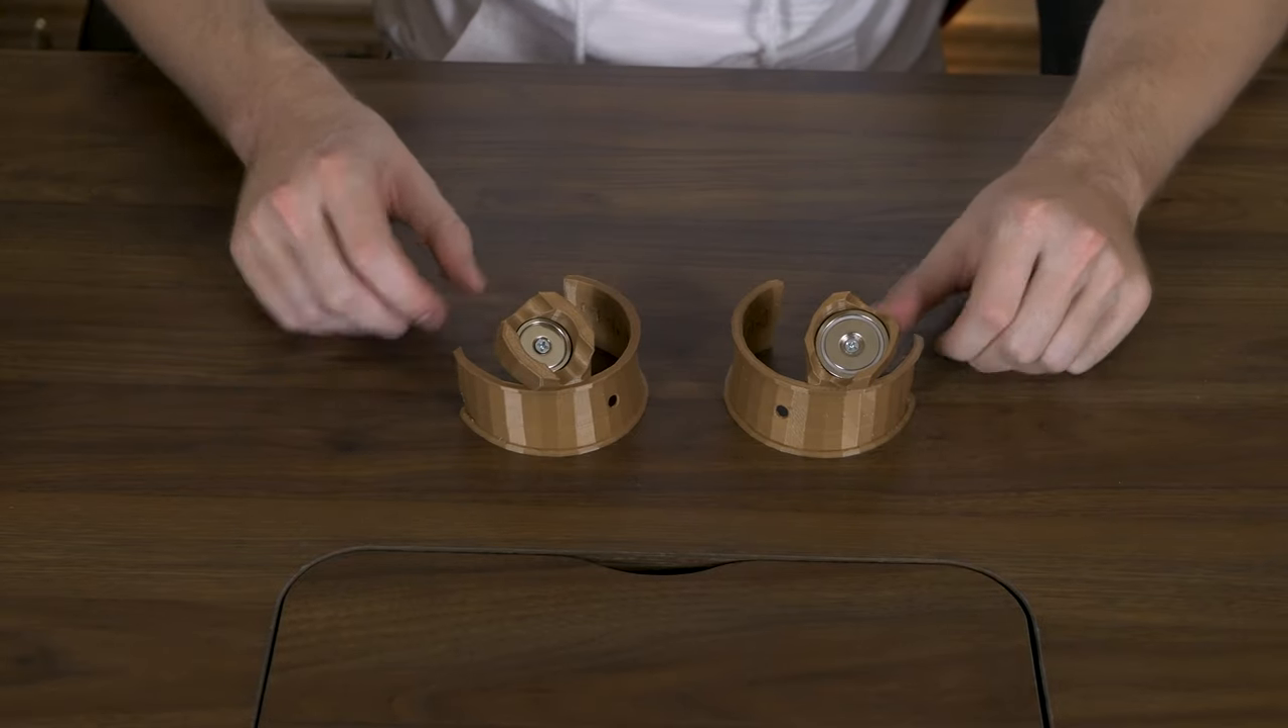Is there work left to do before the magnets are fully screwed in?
No.